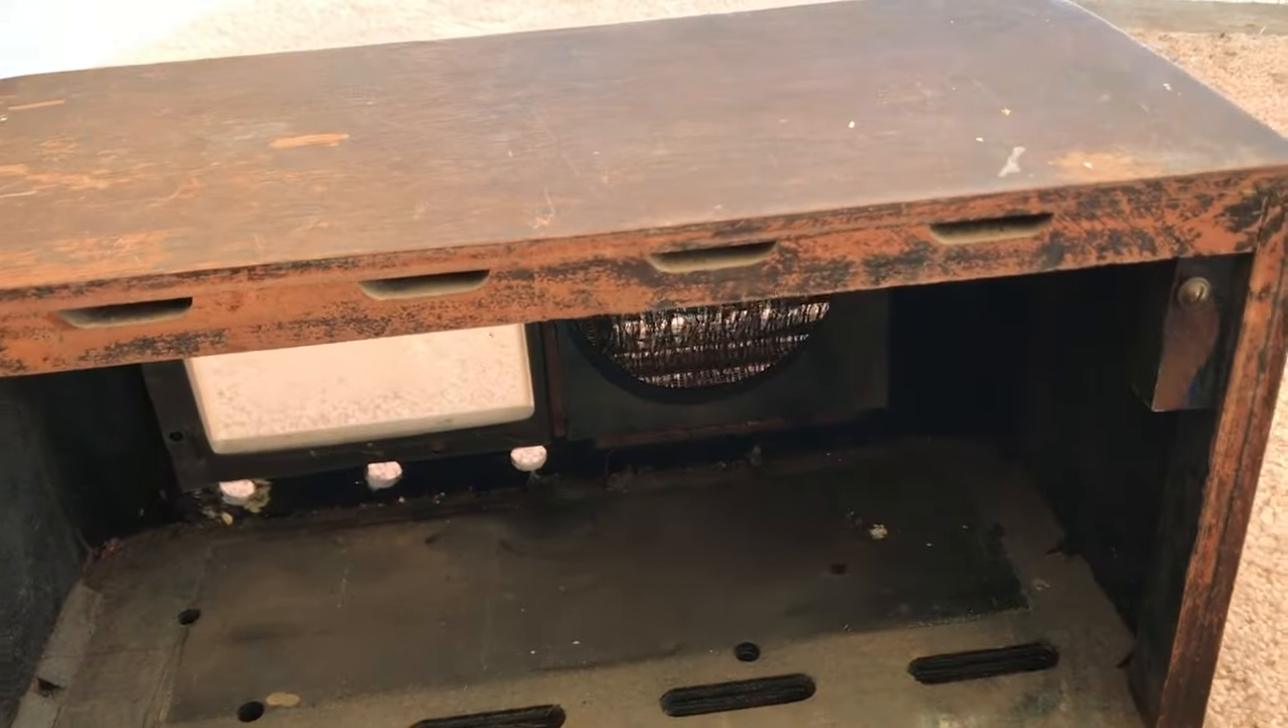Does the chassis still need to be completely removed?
No.